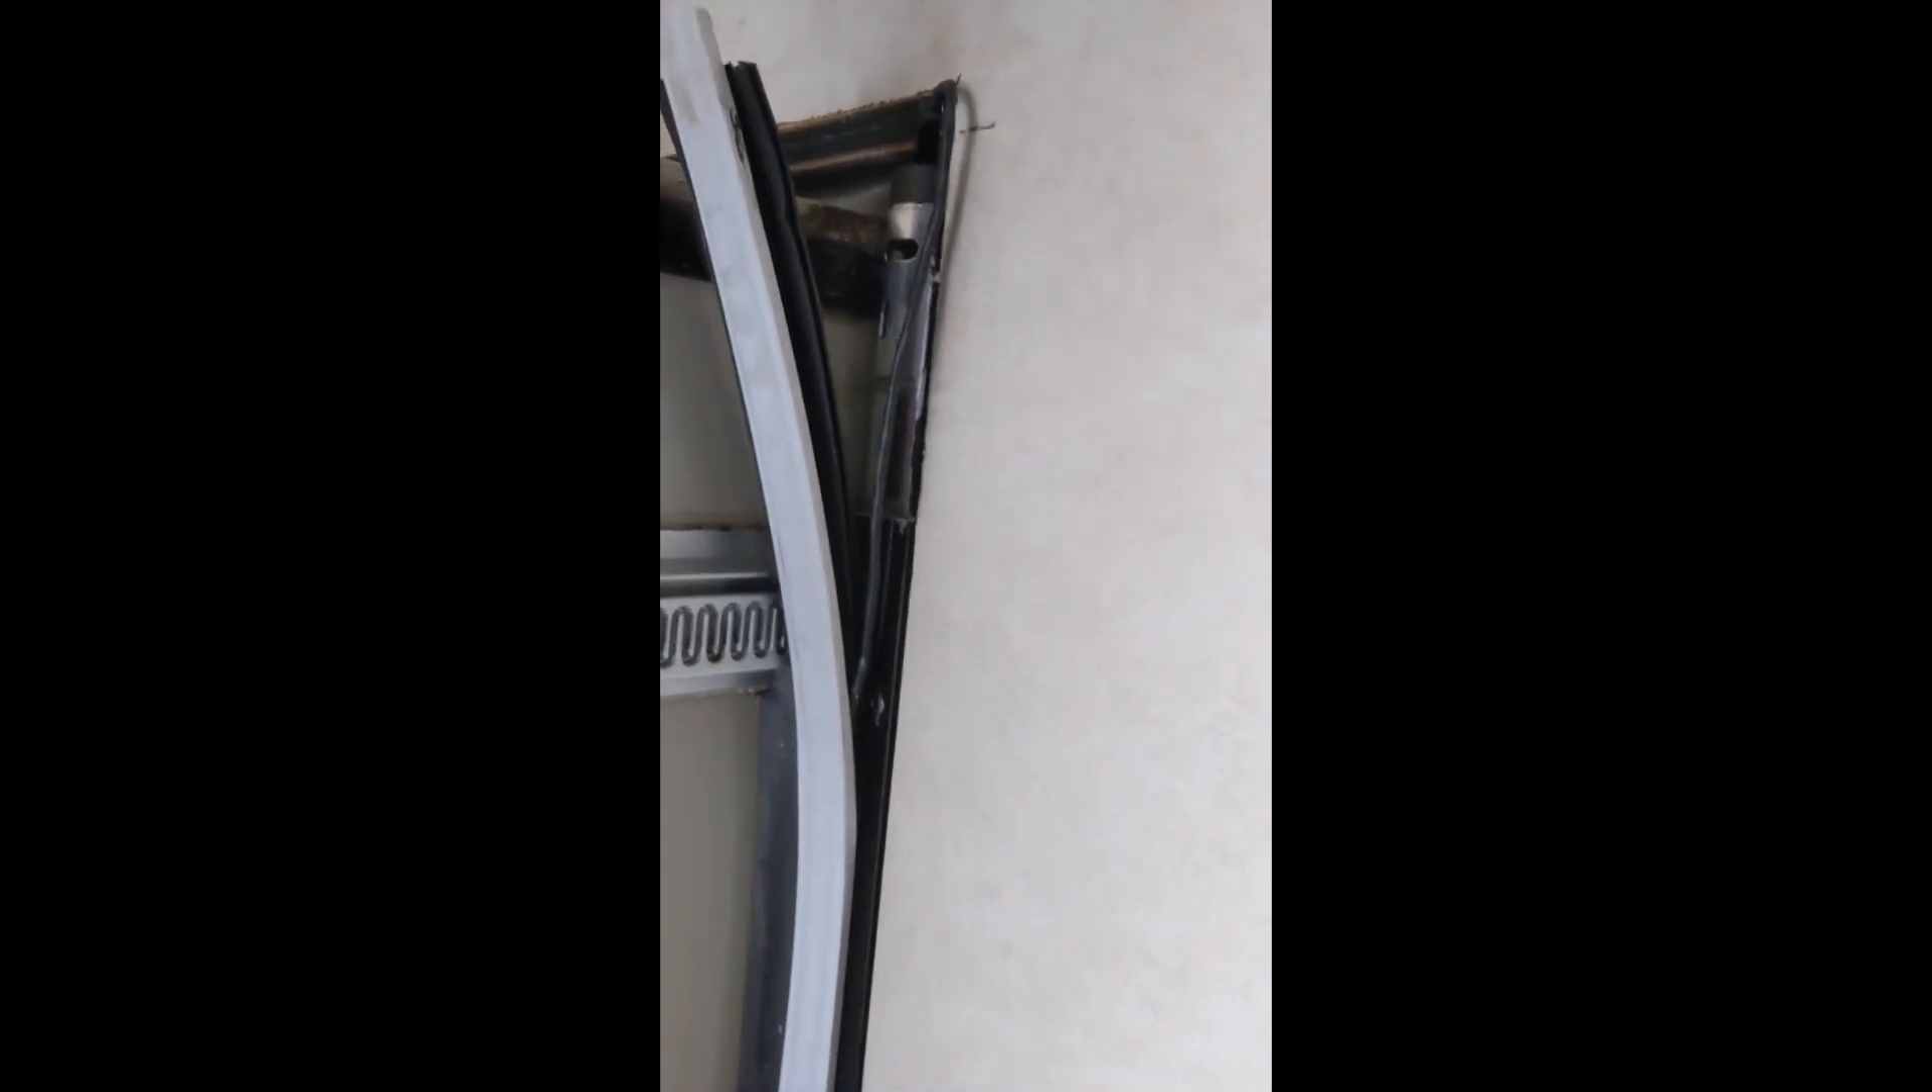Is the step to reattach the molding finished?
No.